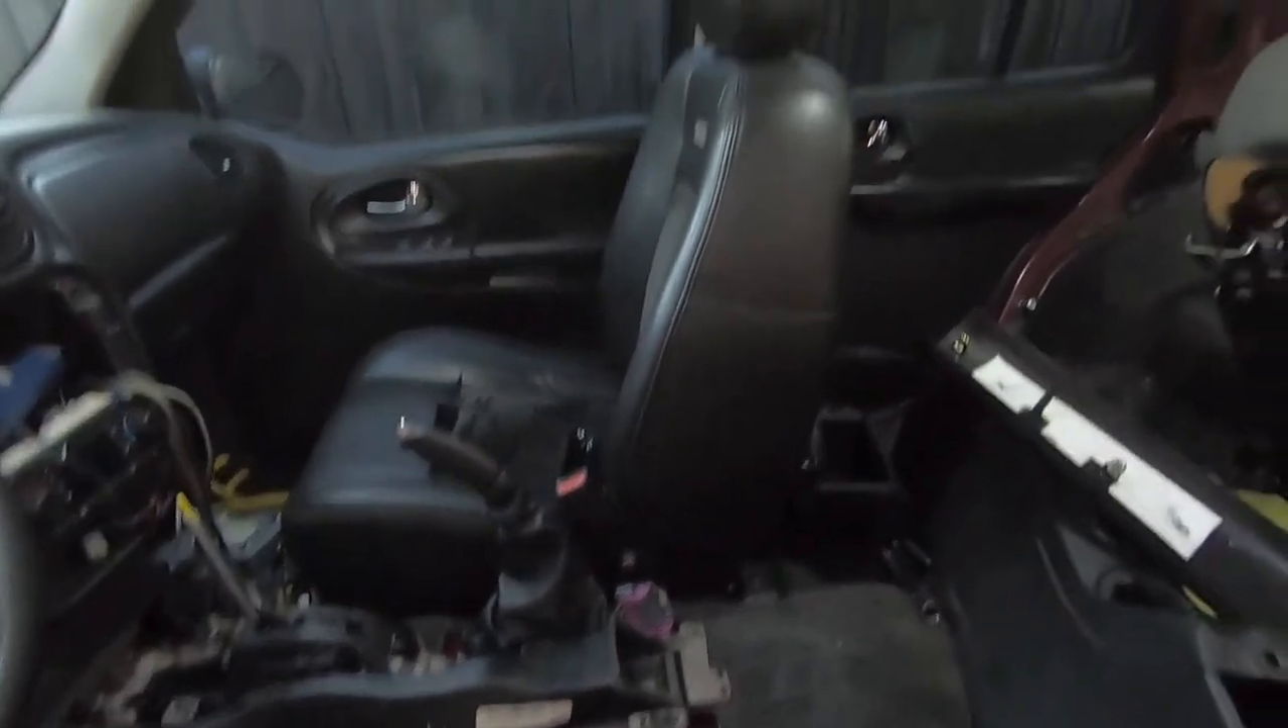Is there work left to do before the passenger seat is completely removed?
Yes.